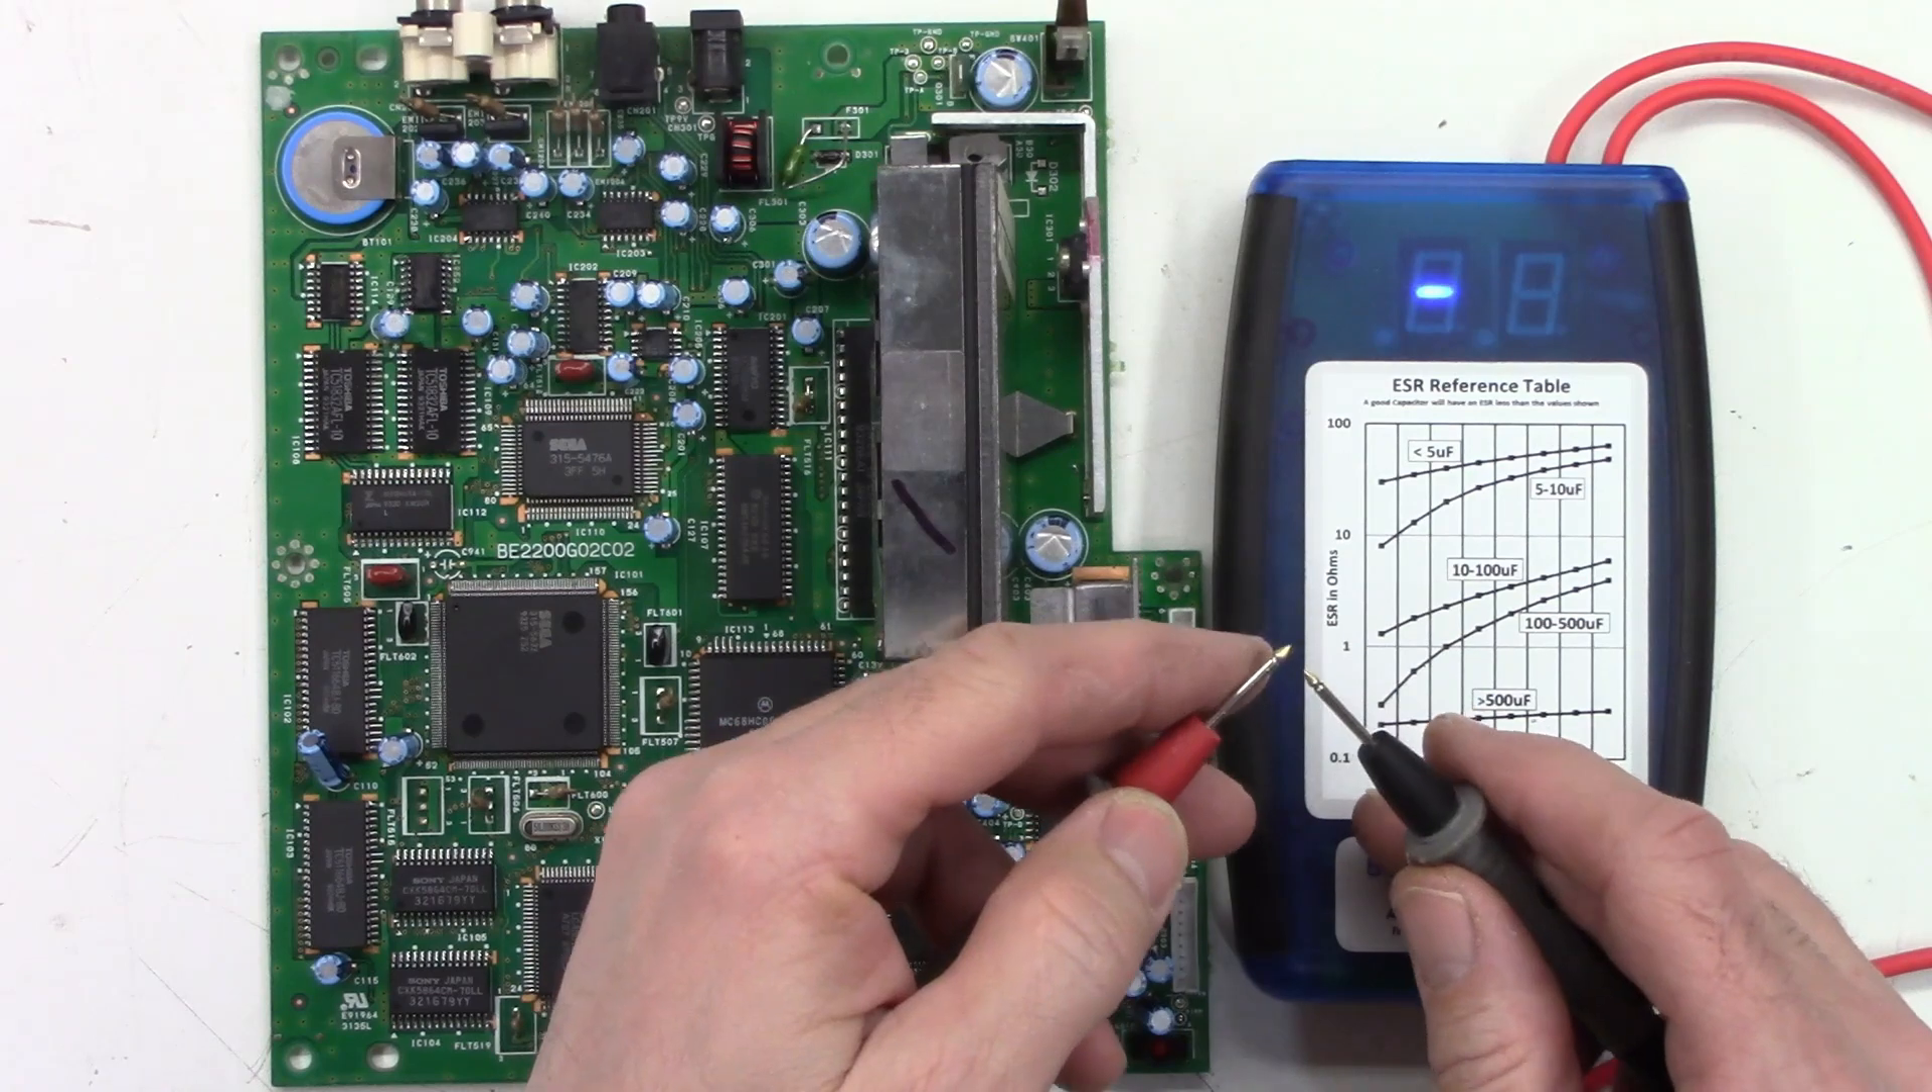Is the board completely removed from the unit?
Yes.